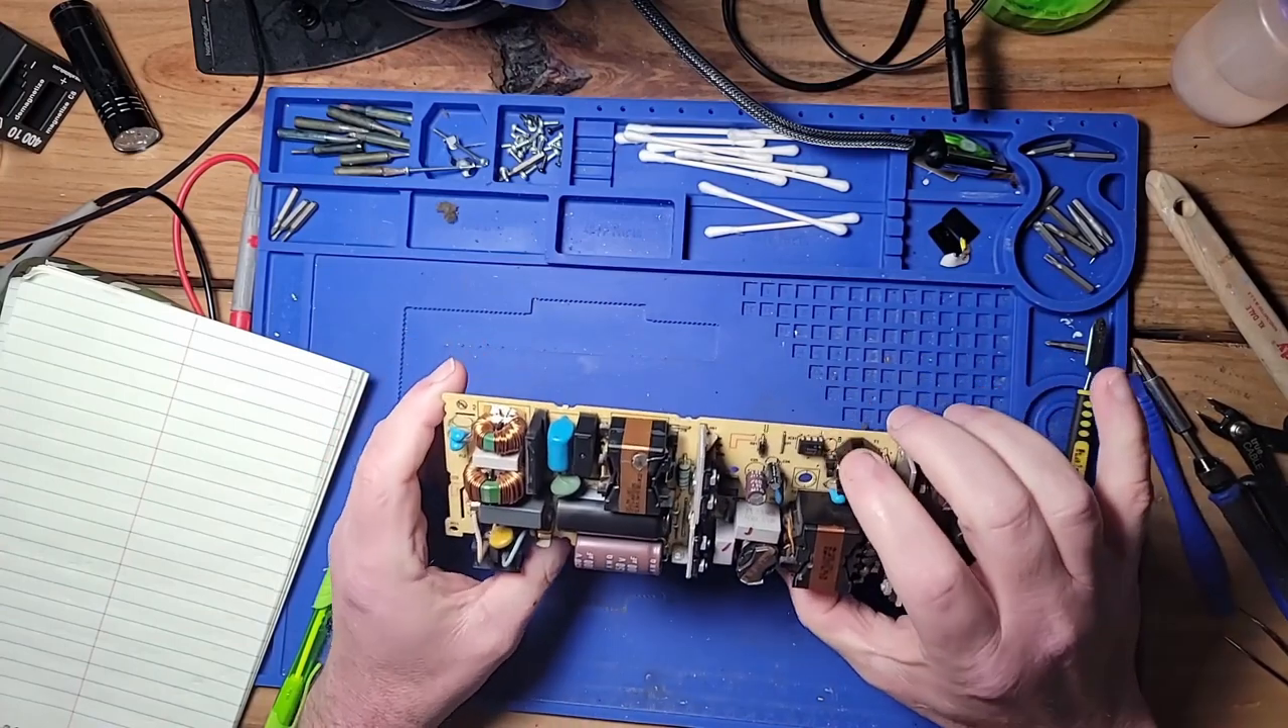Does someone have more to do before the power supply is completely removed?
No.